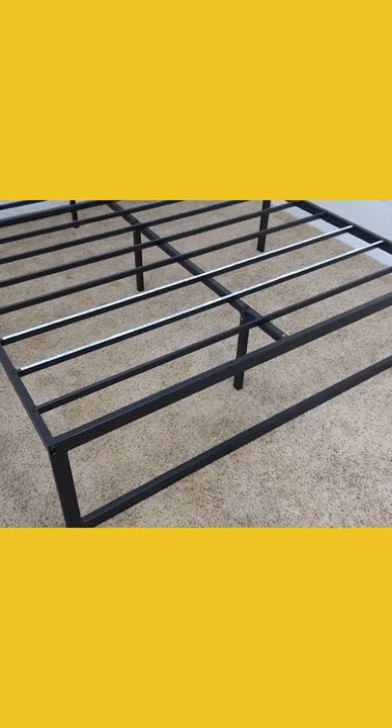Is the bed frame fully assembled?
Yes.